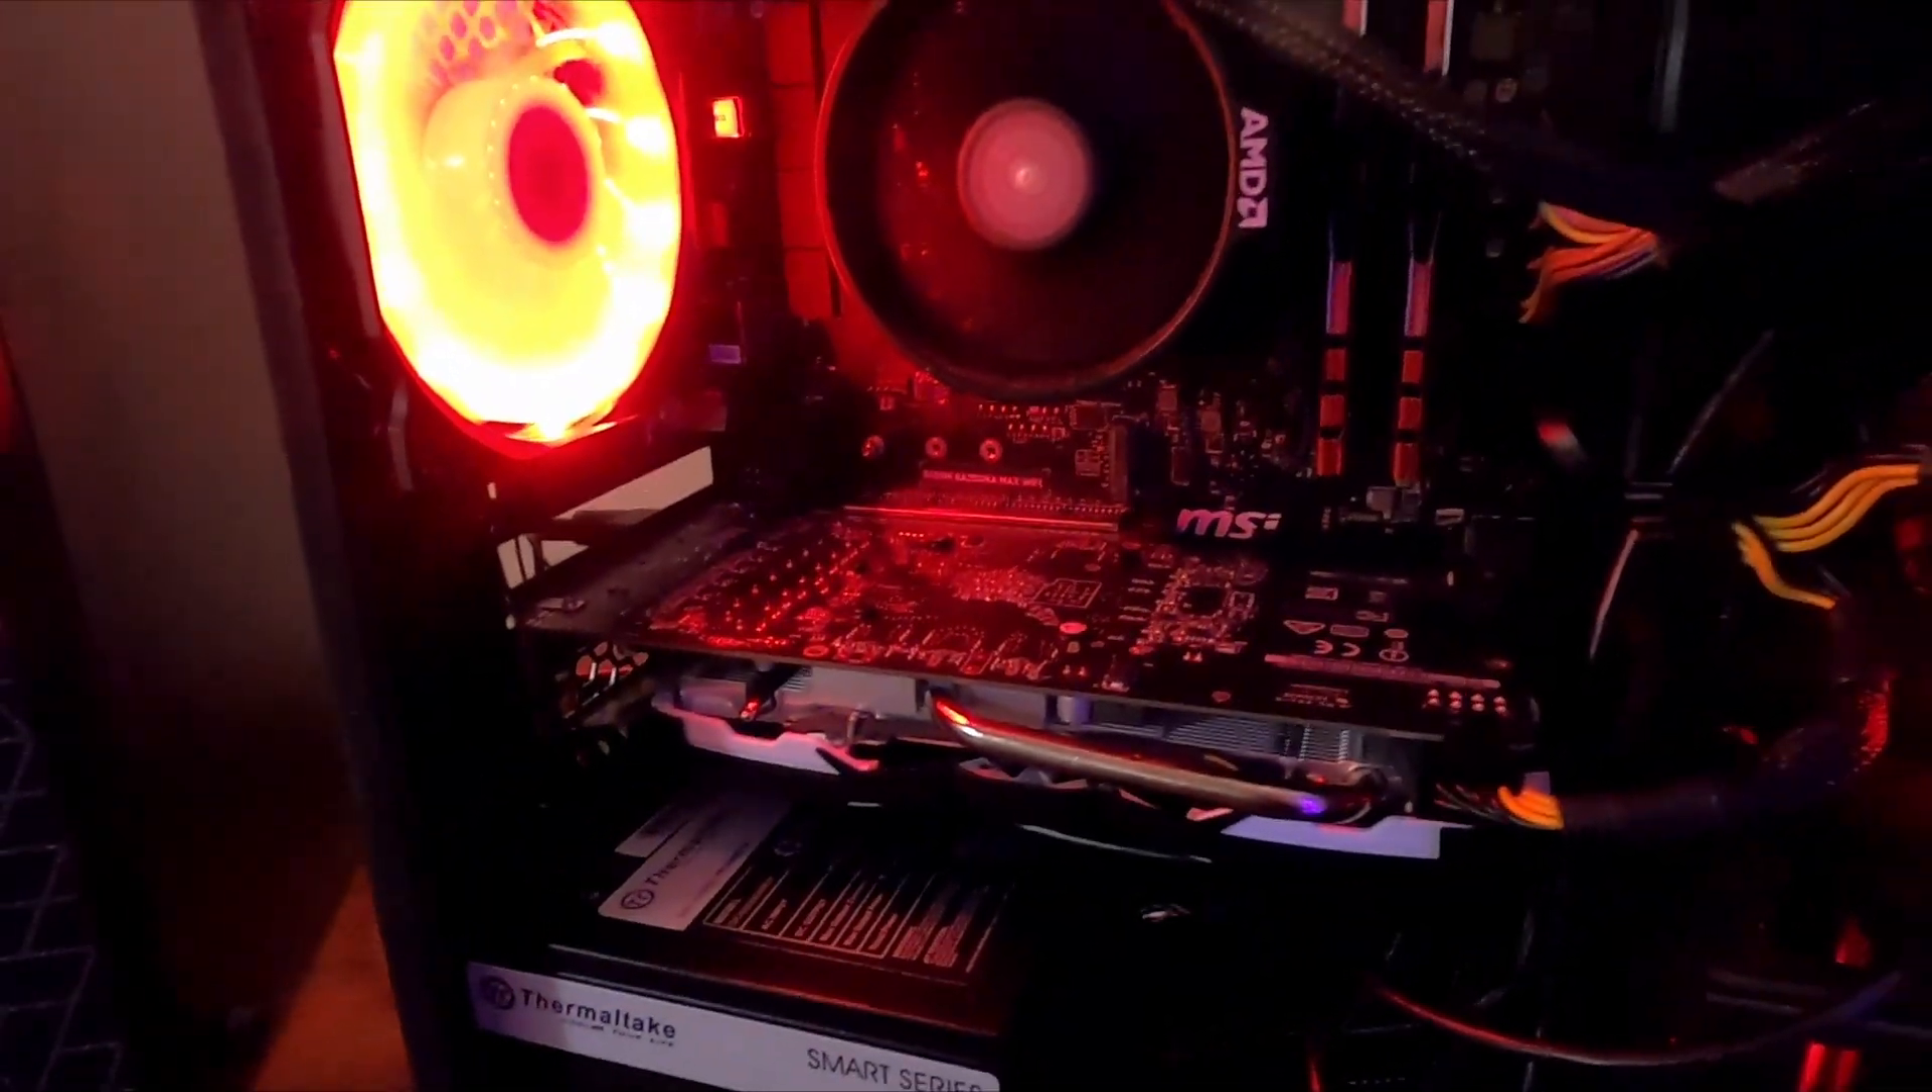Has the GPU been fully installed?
Yes.